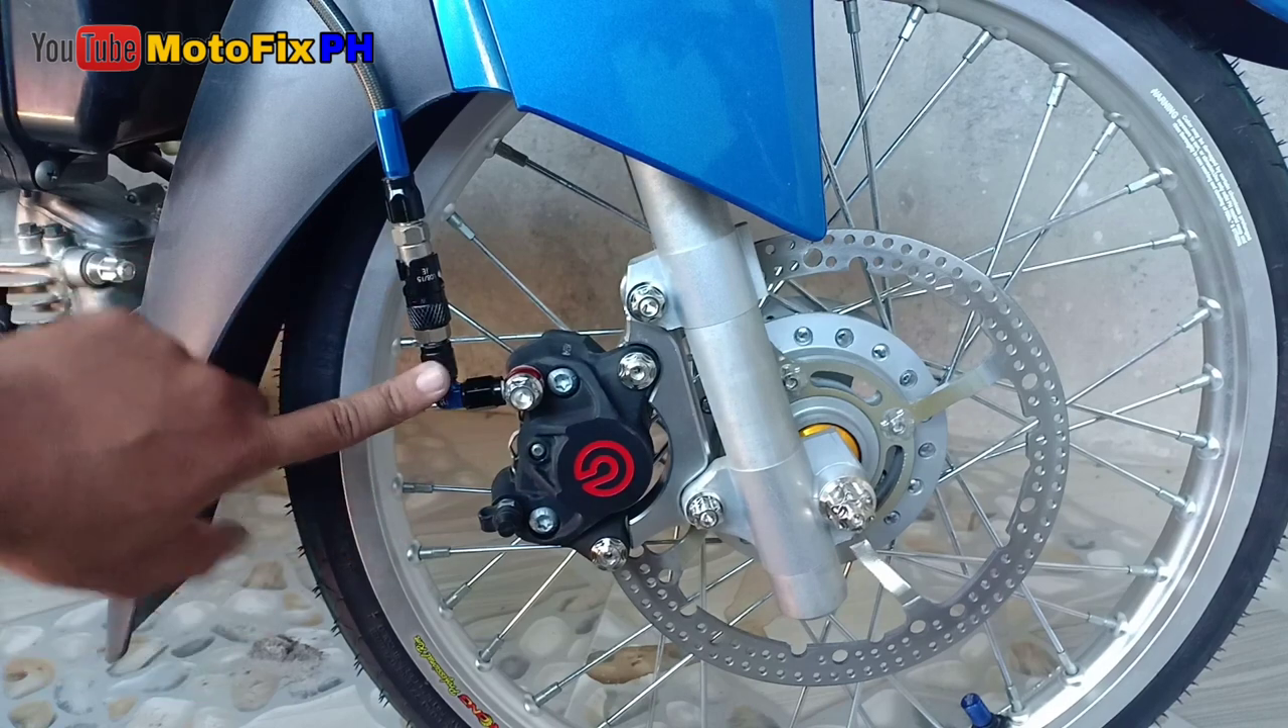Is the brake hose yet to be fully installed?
No.